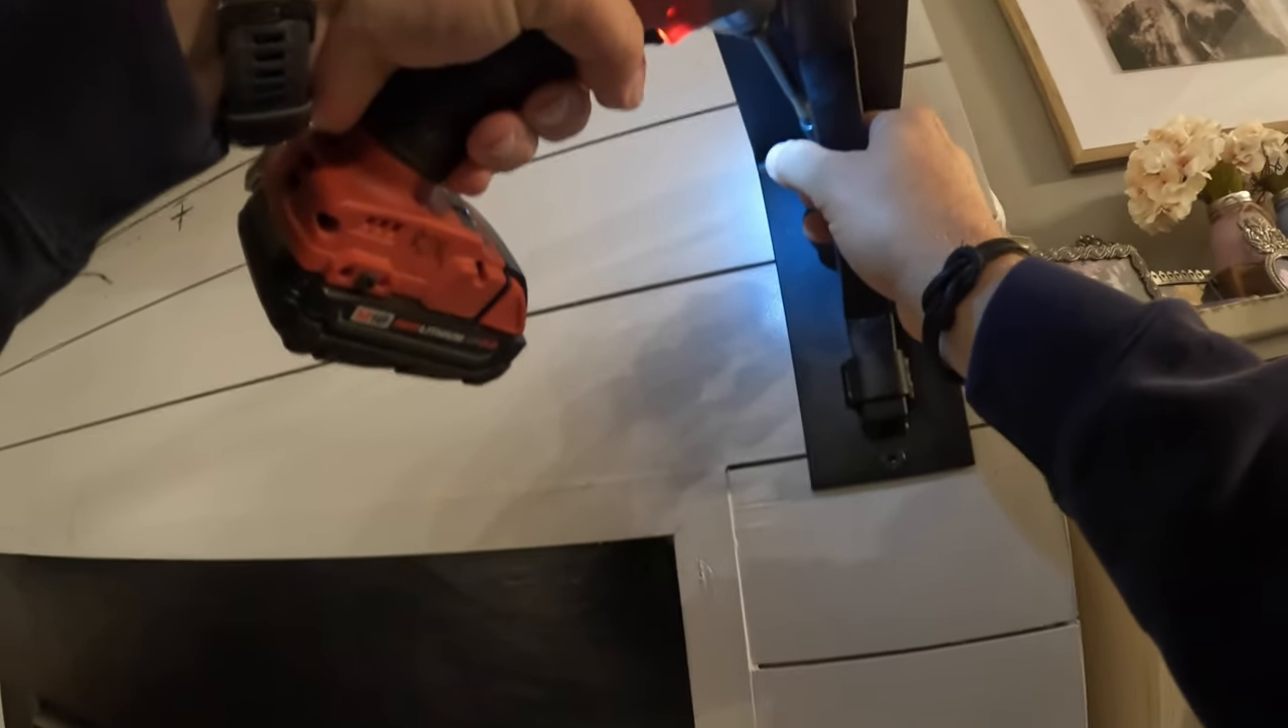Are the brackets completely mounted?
No.